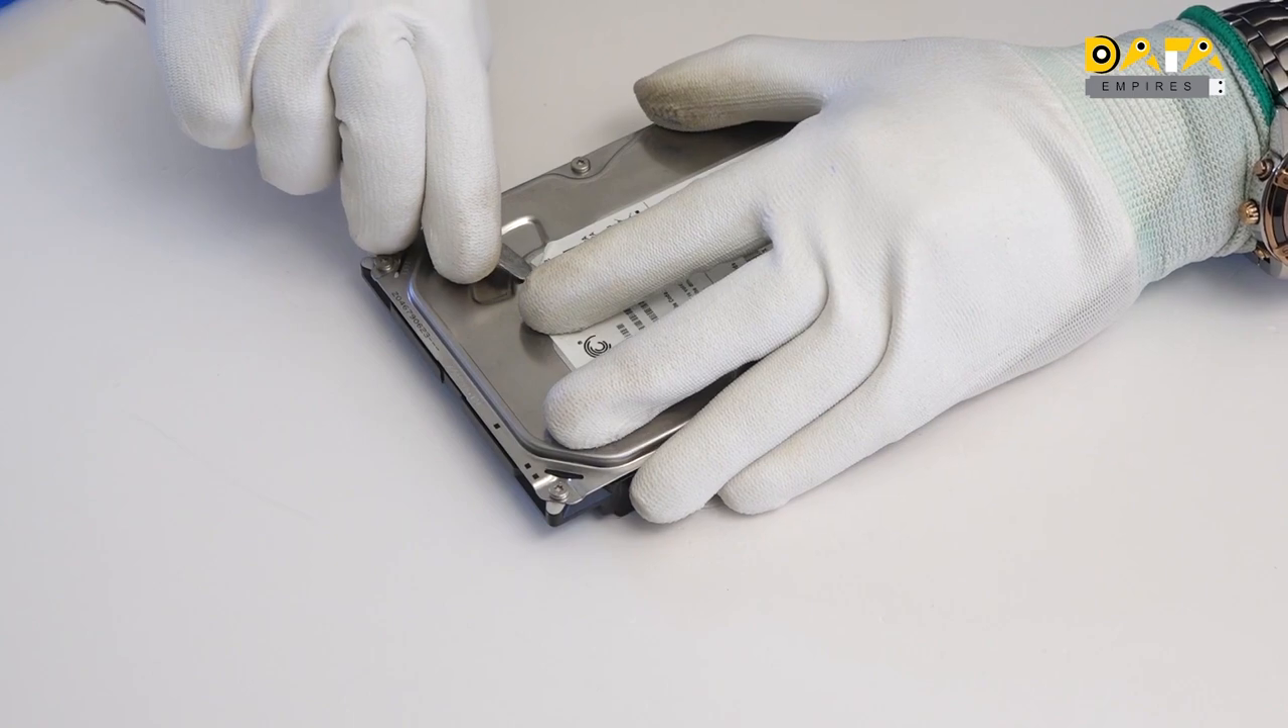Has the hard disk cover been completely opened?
No.